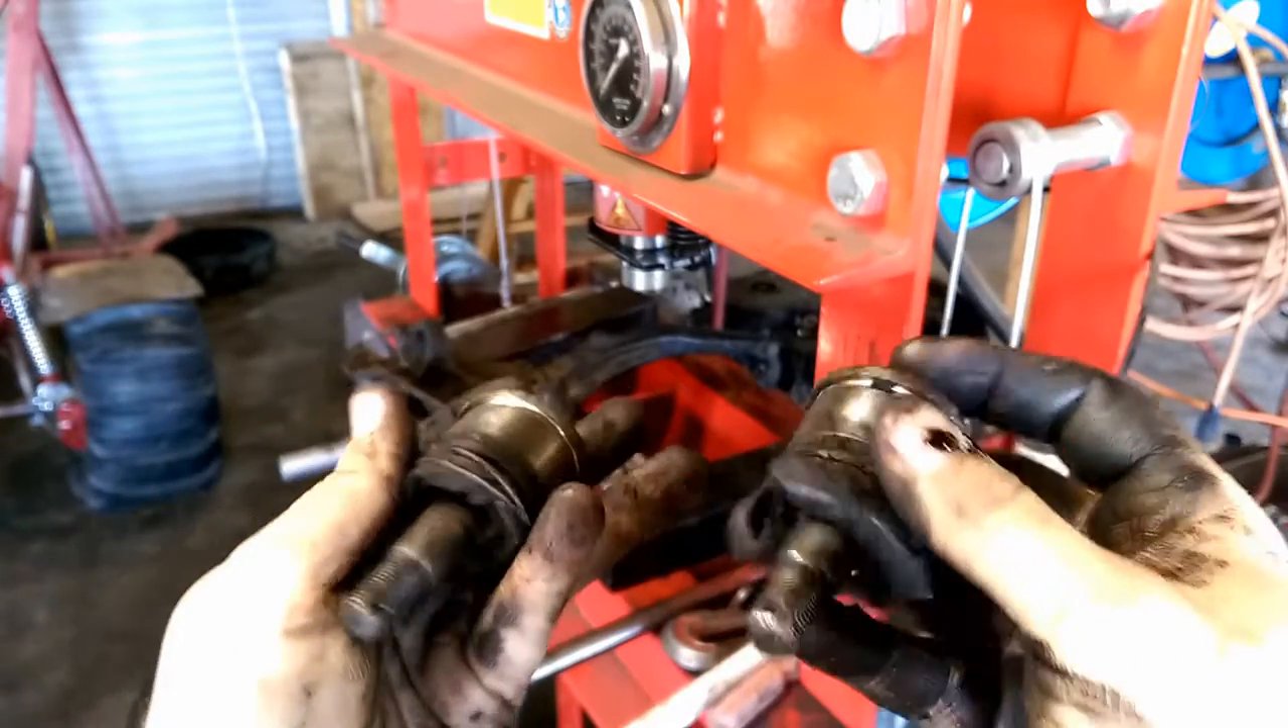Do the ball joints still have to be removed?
No.